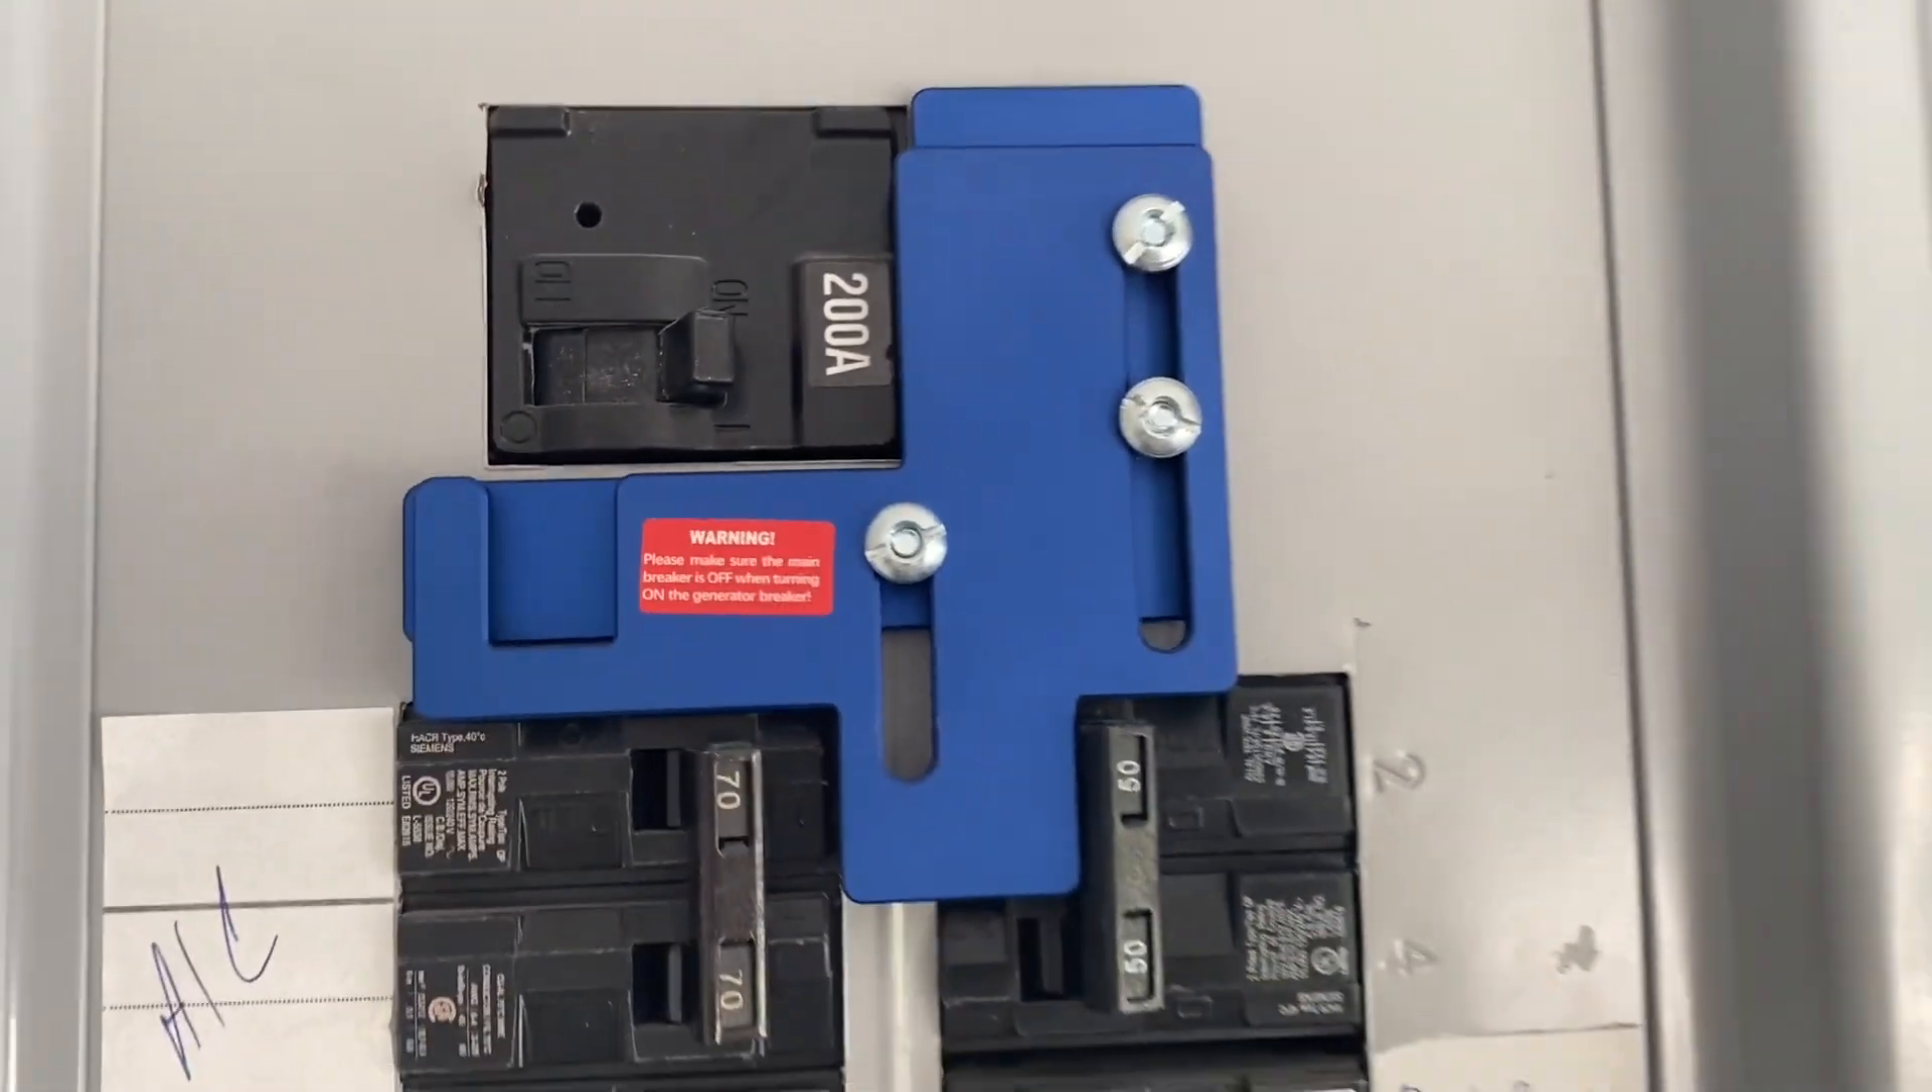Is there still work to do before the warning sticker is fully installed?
No.